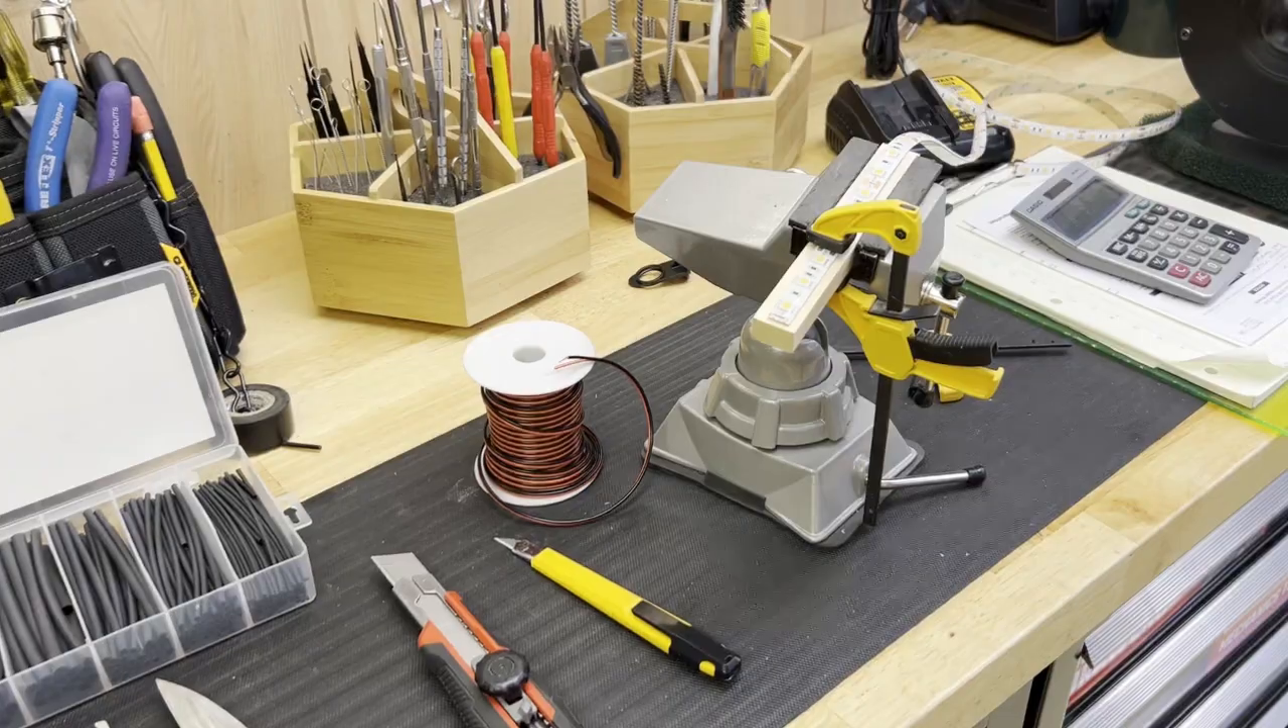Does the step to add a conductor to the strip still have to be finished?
Yes.